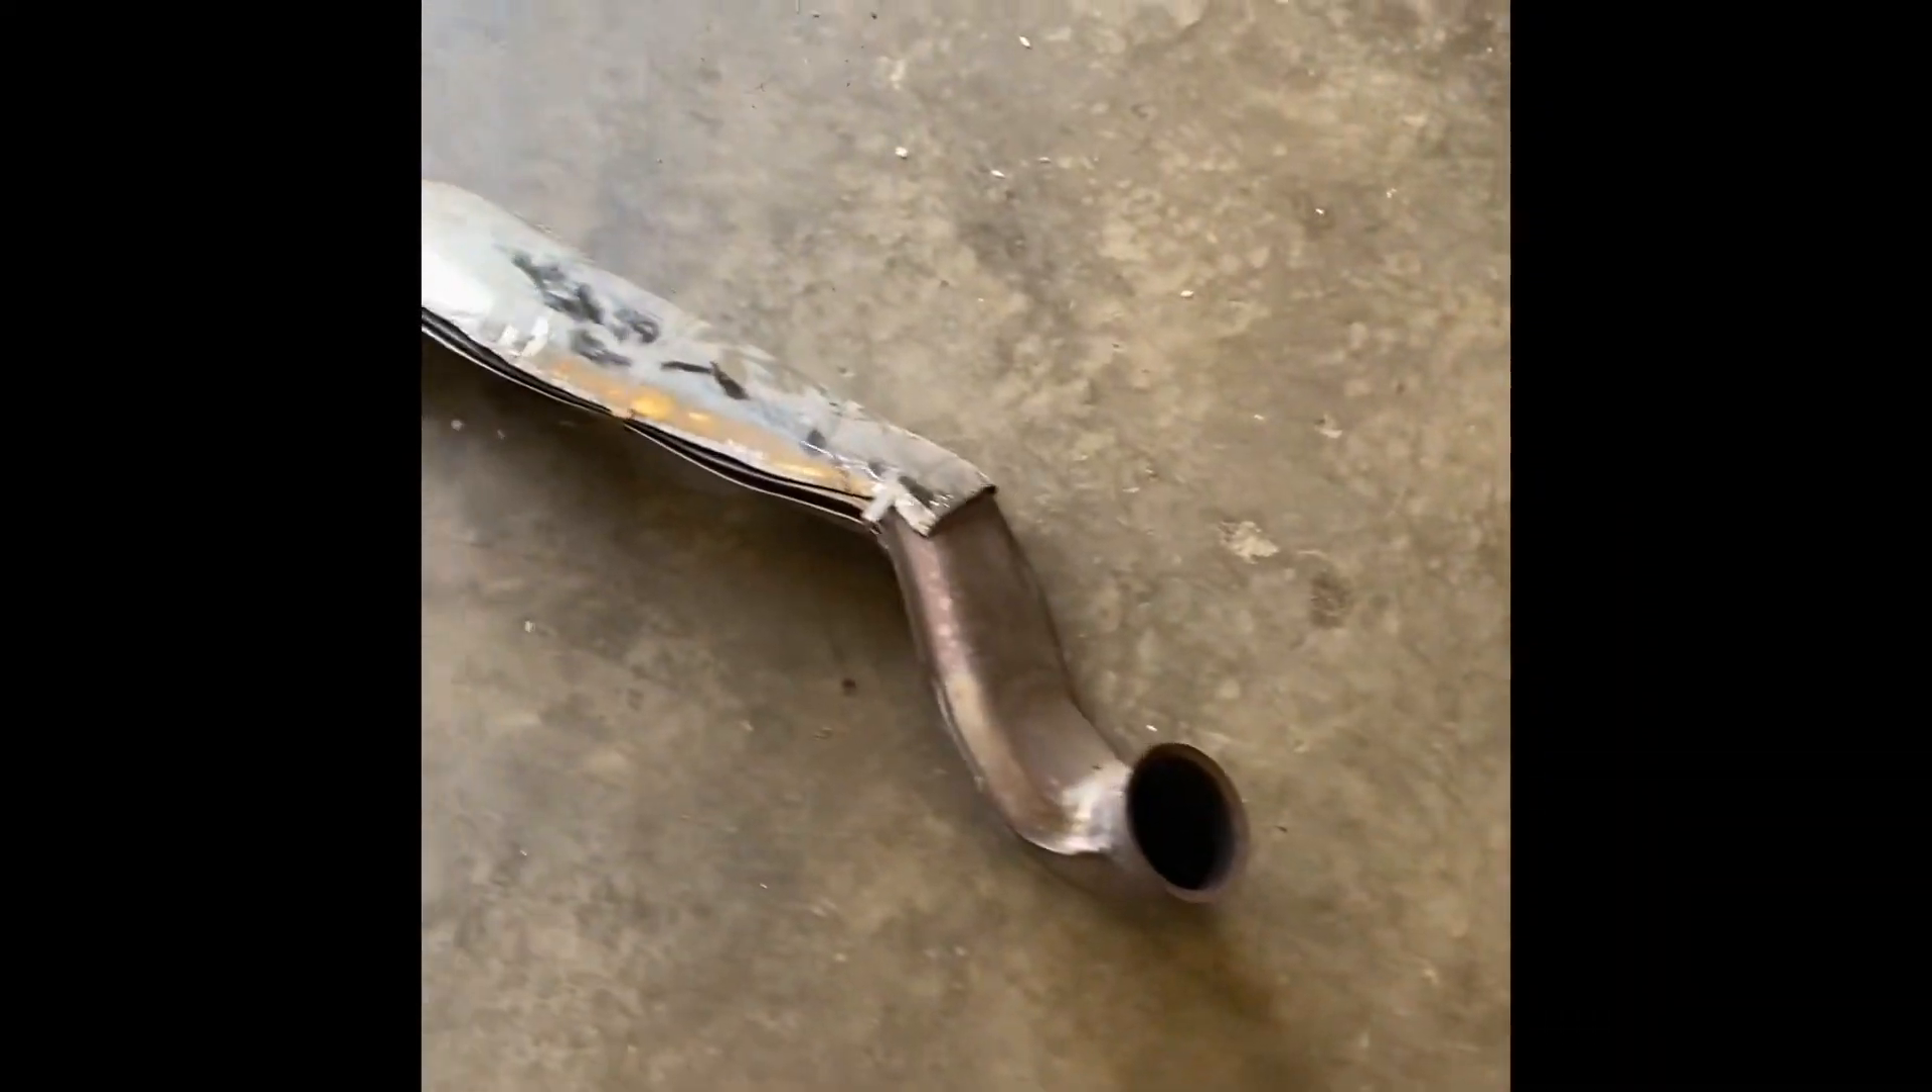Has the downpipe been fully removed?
Yes.